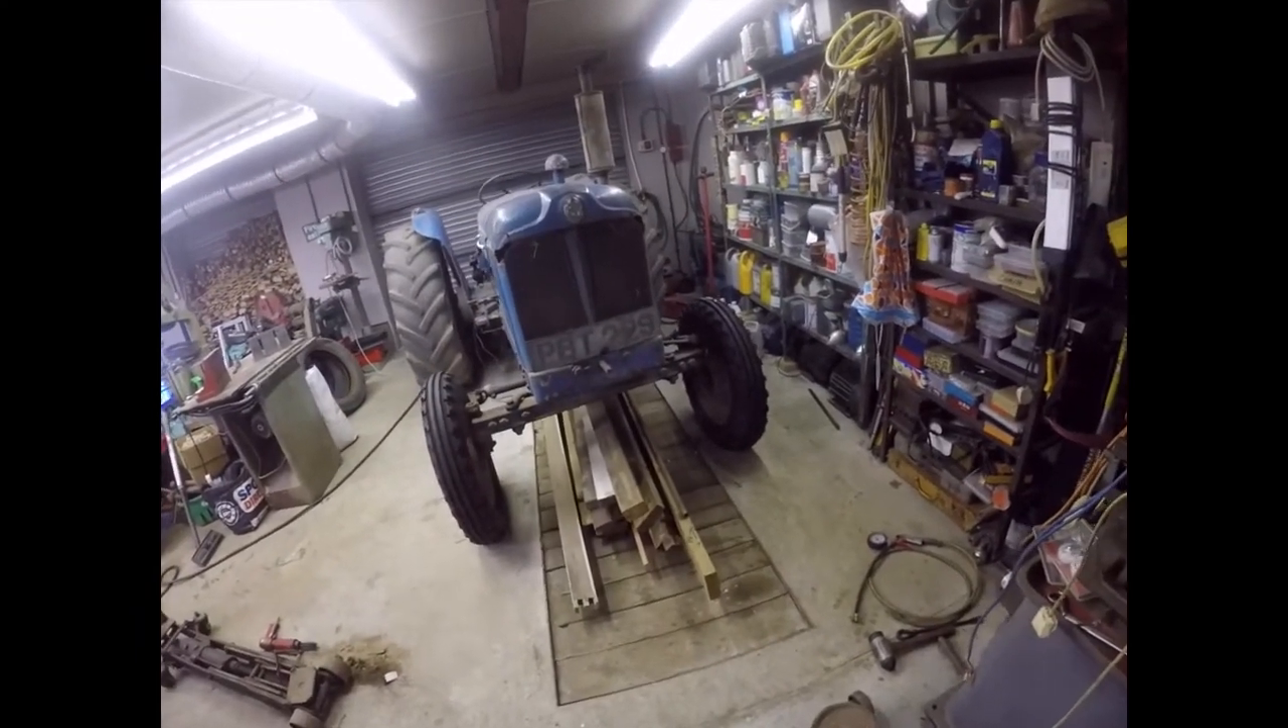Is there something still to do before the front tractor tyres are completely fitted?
No.